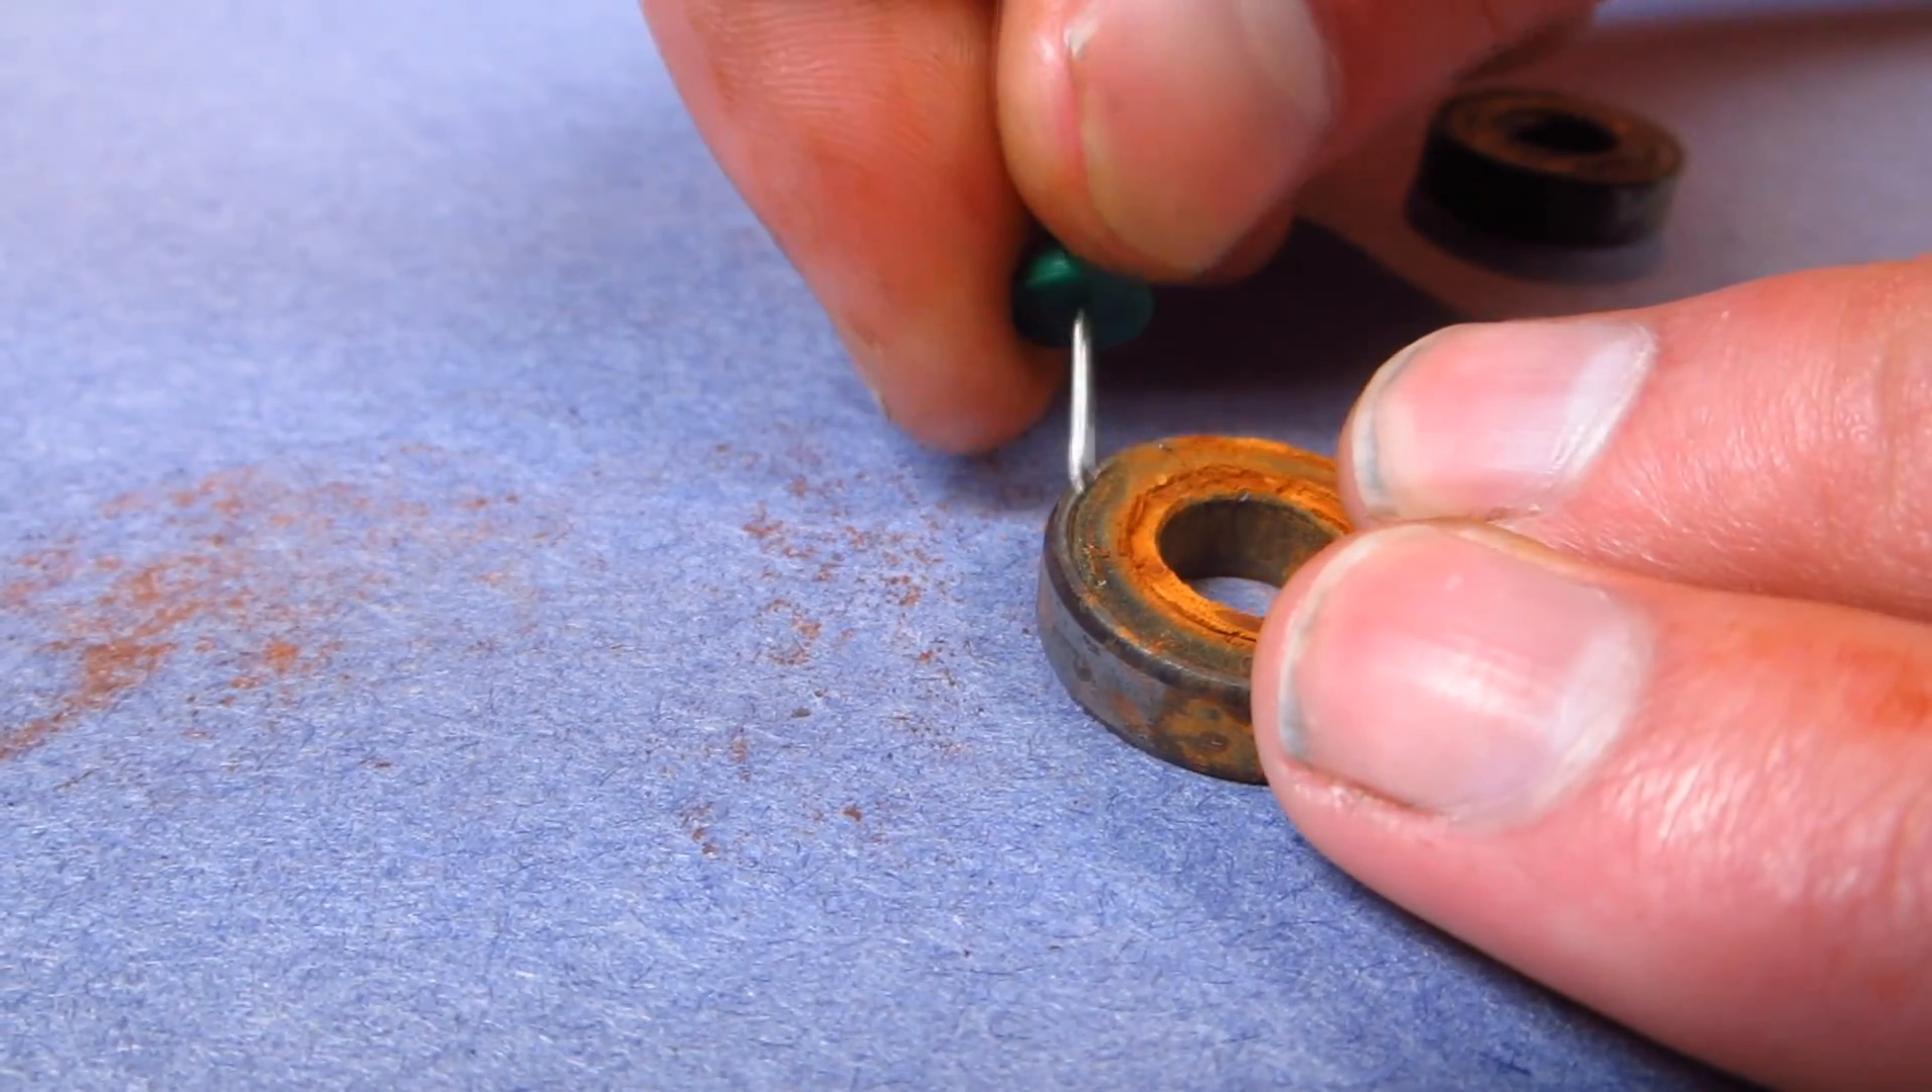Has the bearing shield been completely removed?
No.